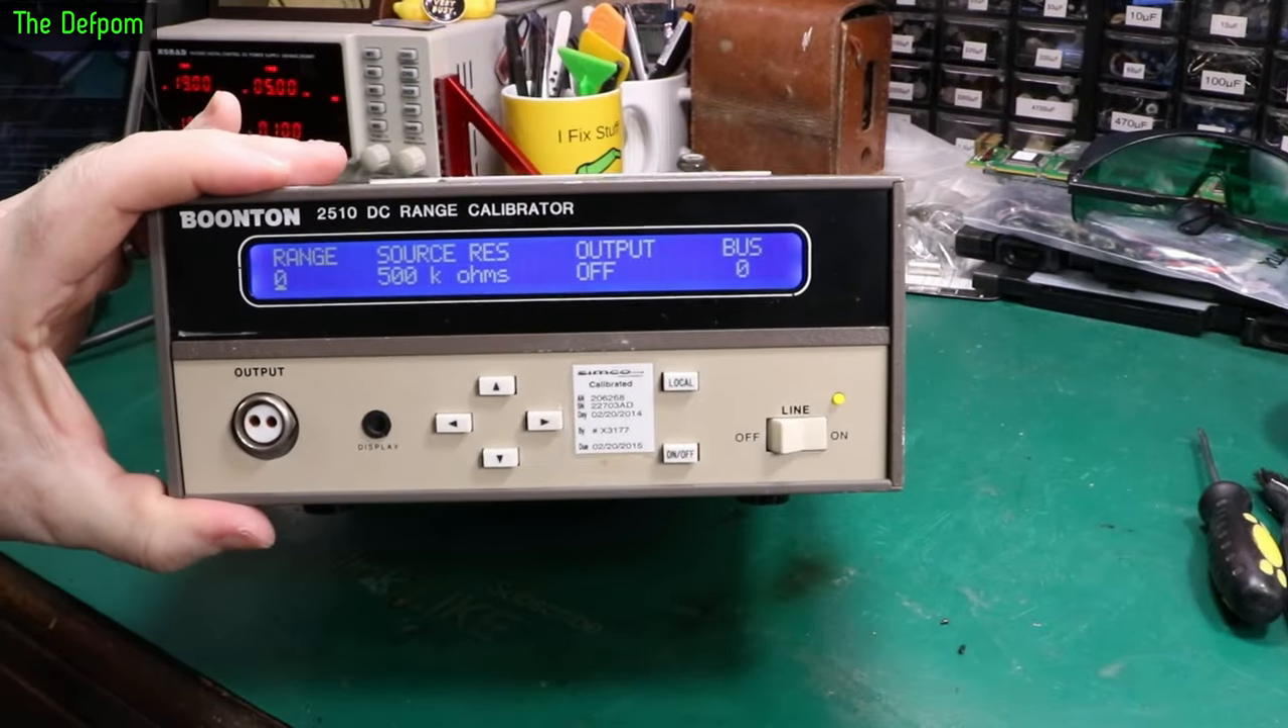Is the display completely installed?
Yes.